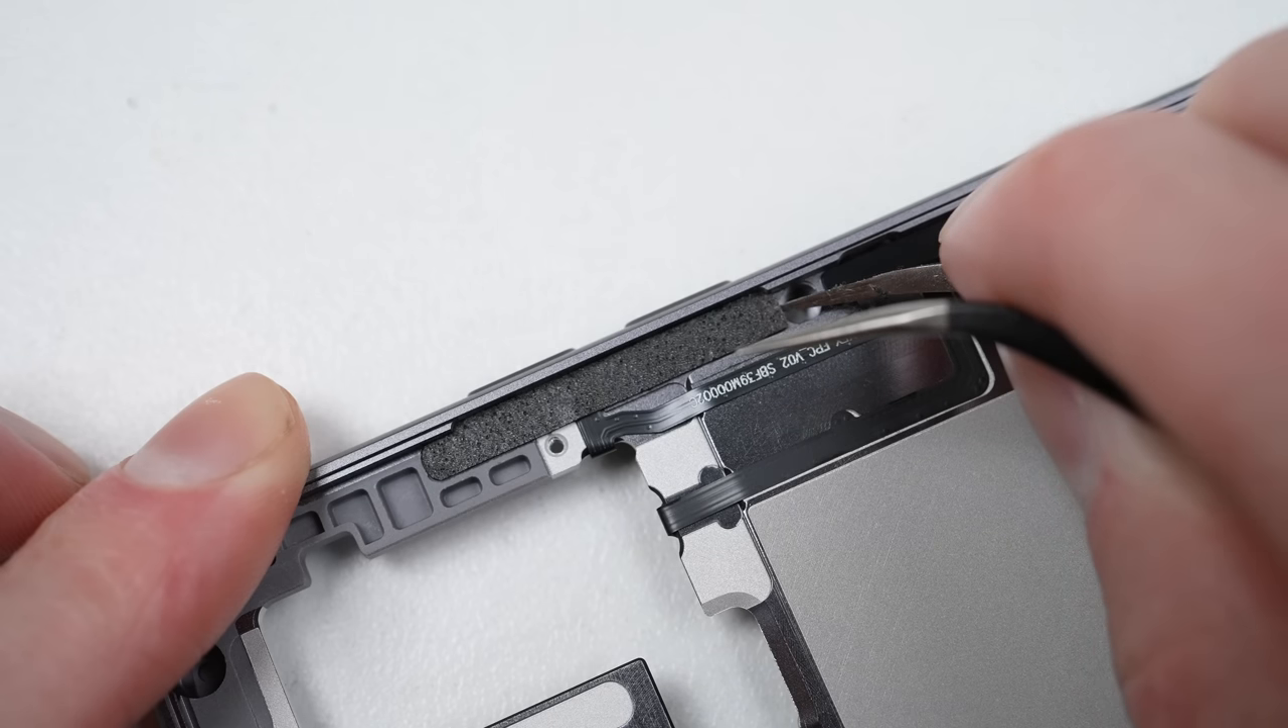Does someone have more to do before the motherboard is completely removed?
No.